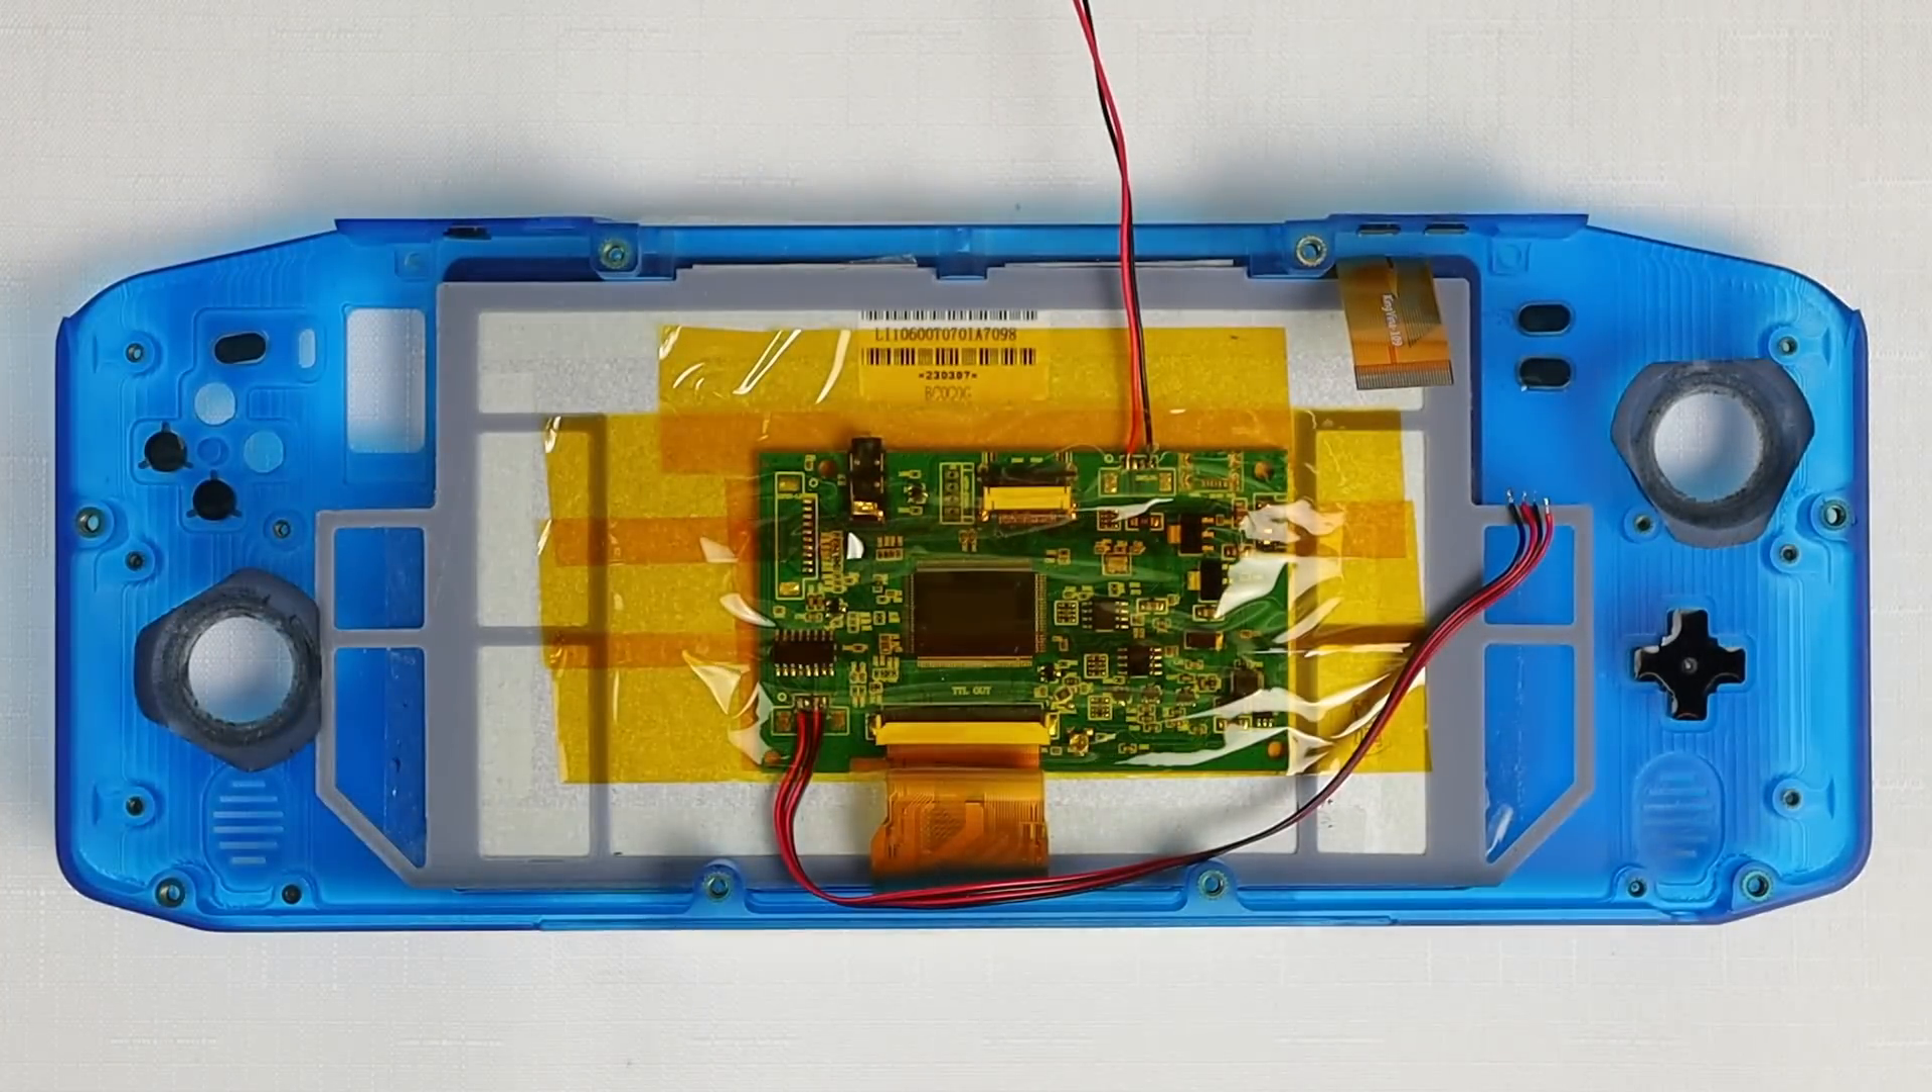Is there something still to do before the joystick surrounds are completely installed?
No.